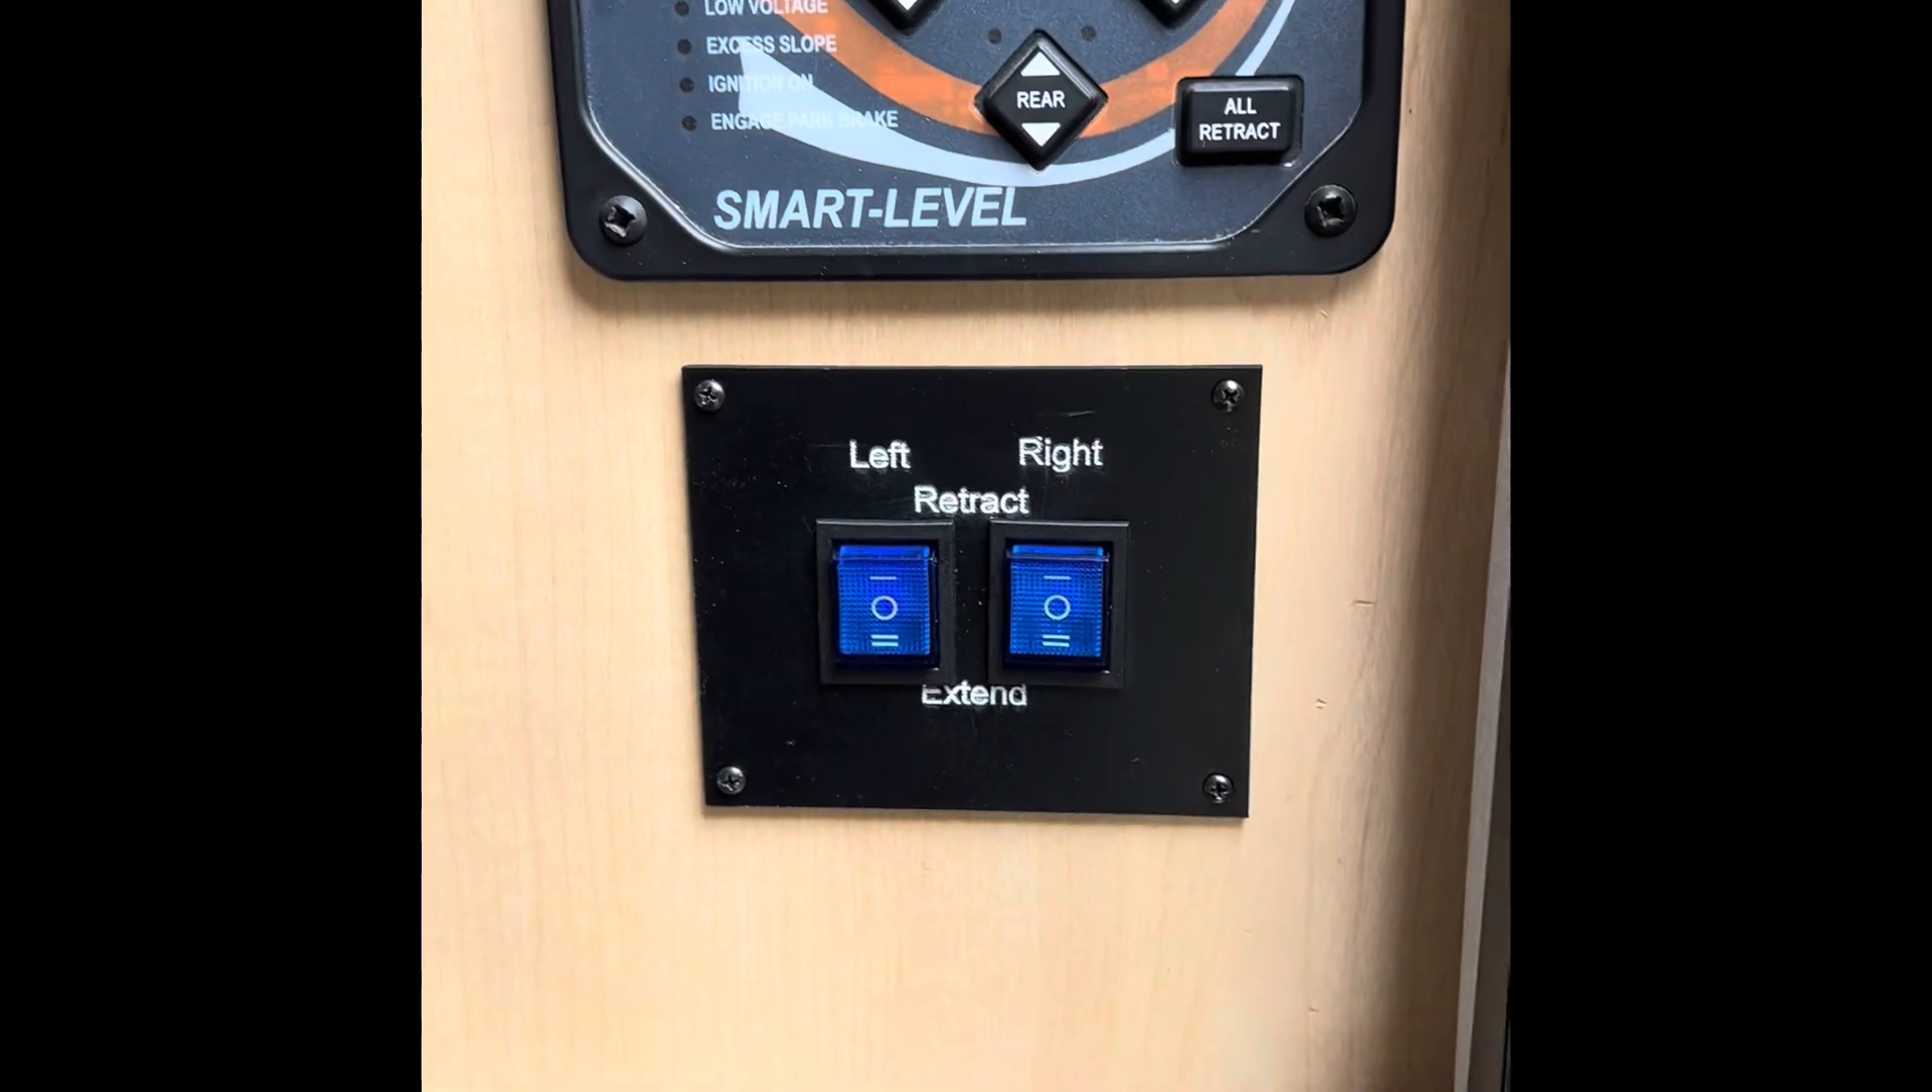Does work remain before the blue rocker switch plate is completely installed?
No.